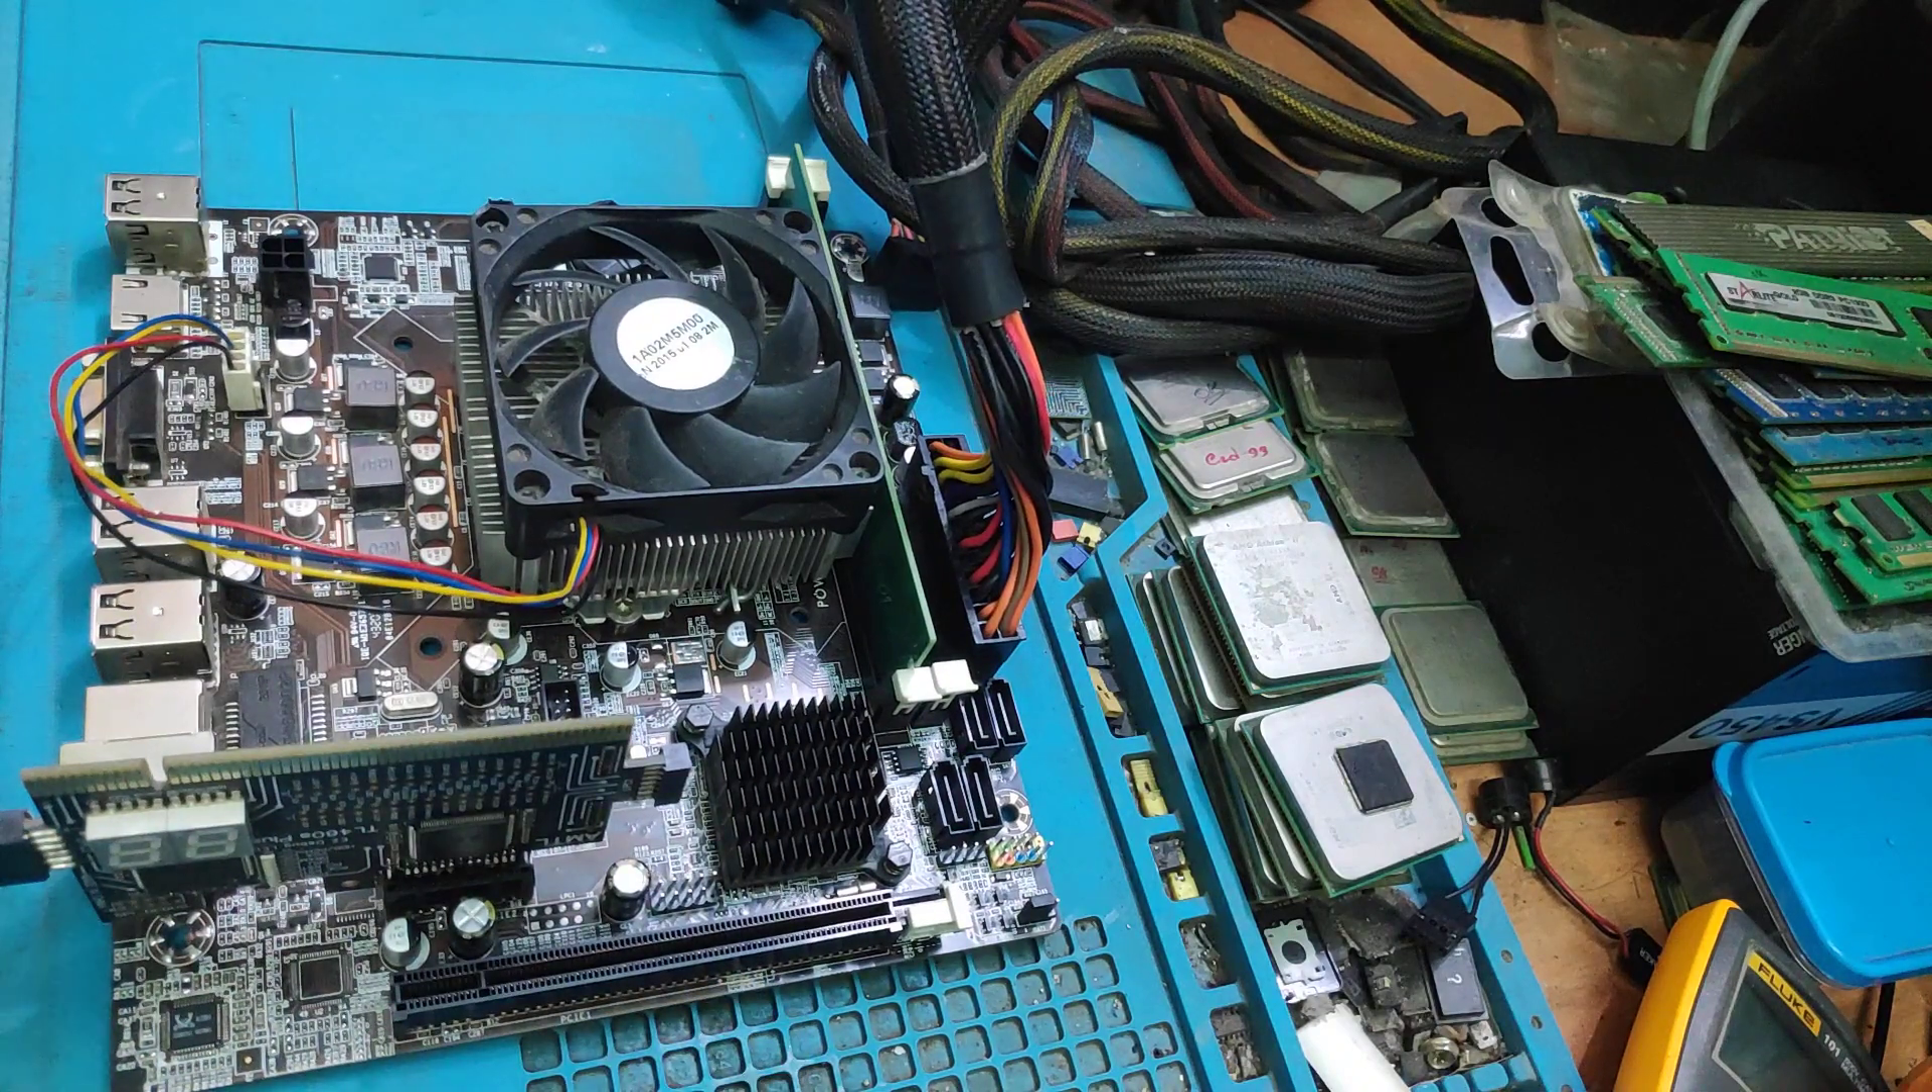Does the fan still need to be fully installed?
No.